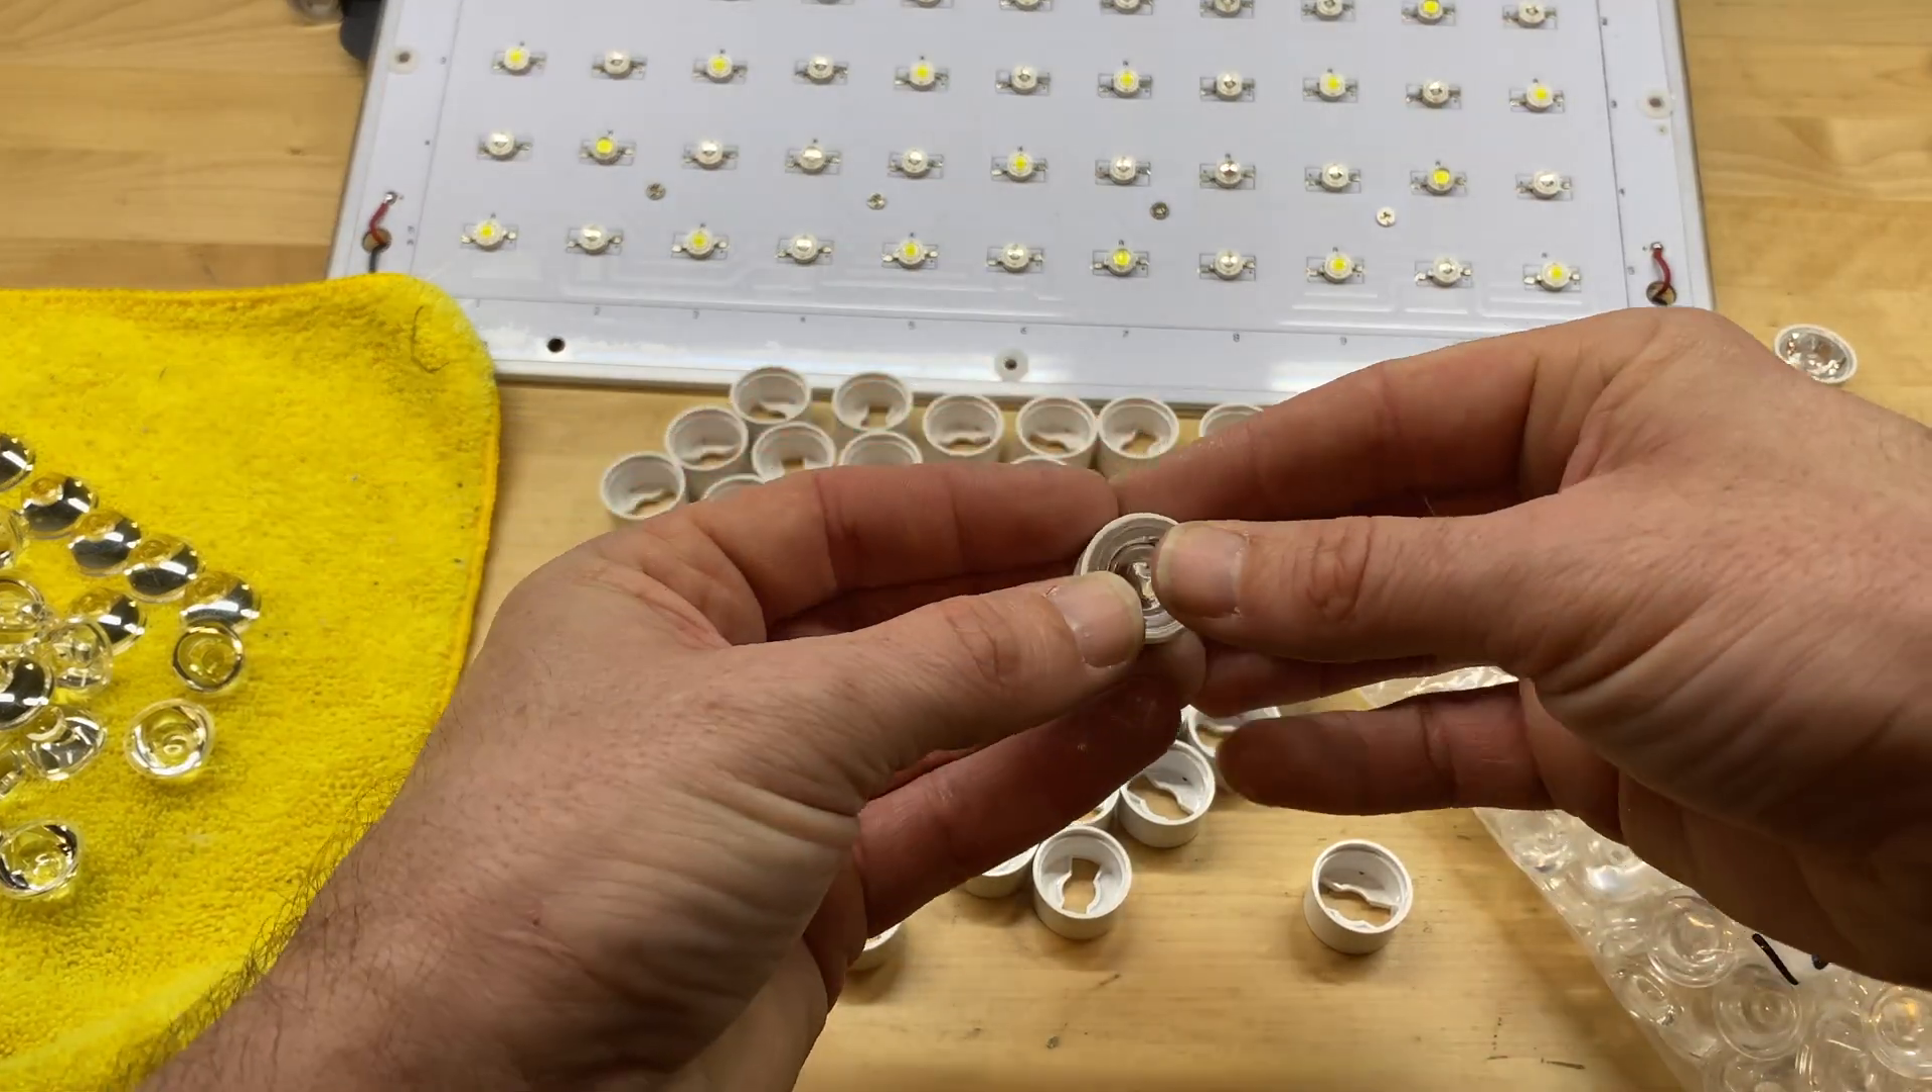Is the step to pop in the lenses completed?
No.